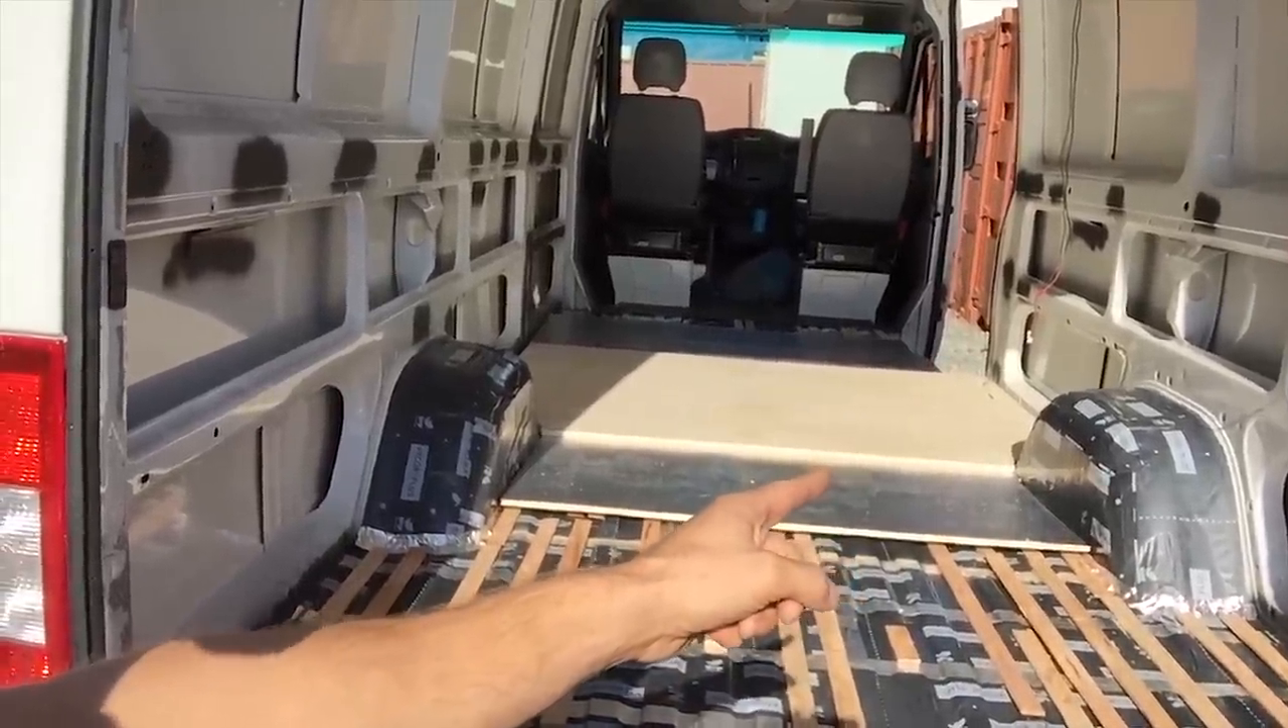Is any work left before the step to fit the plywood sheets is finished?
Yes.